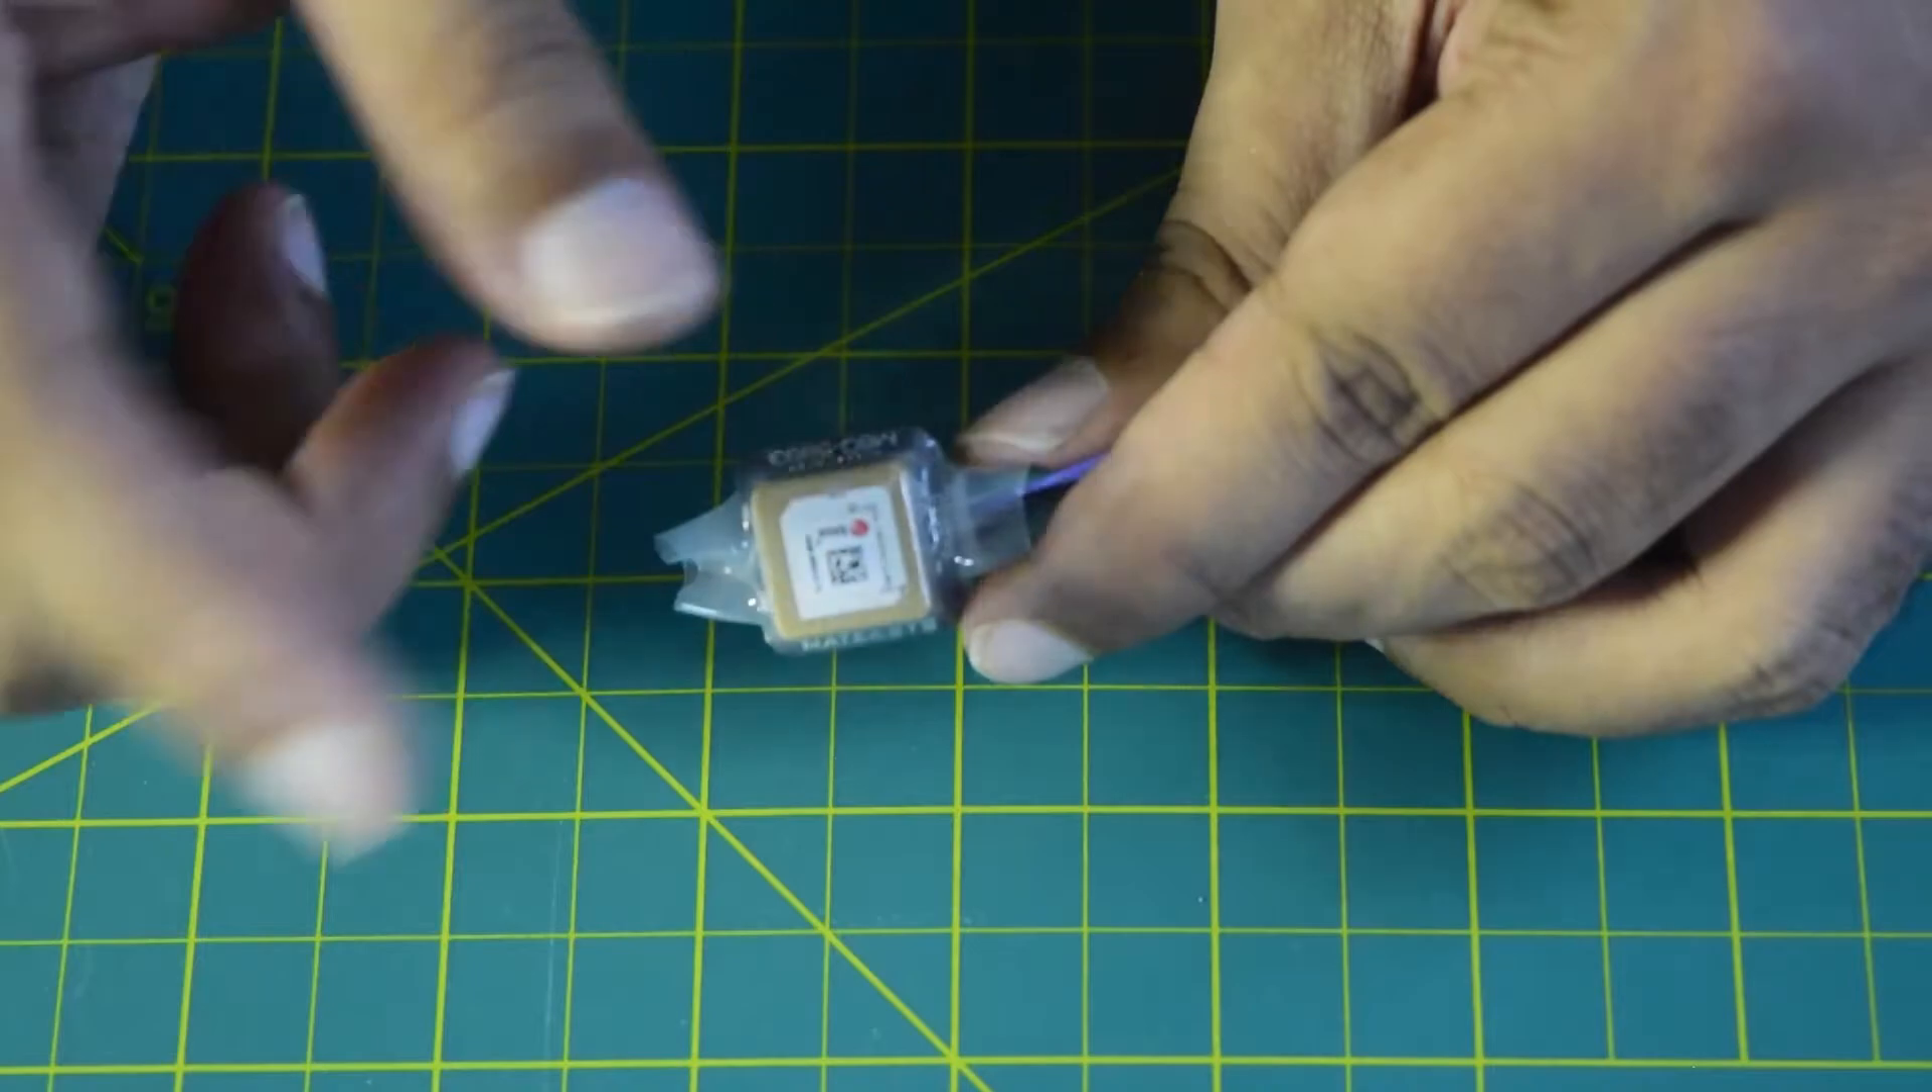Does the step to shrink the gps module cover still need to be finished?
No.